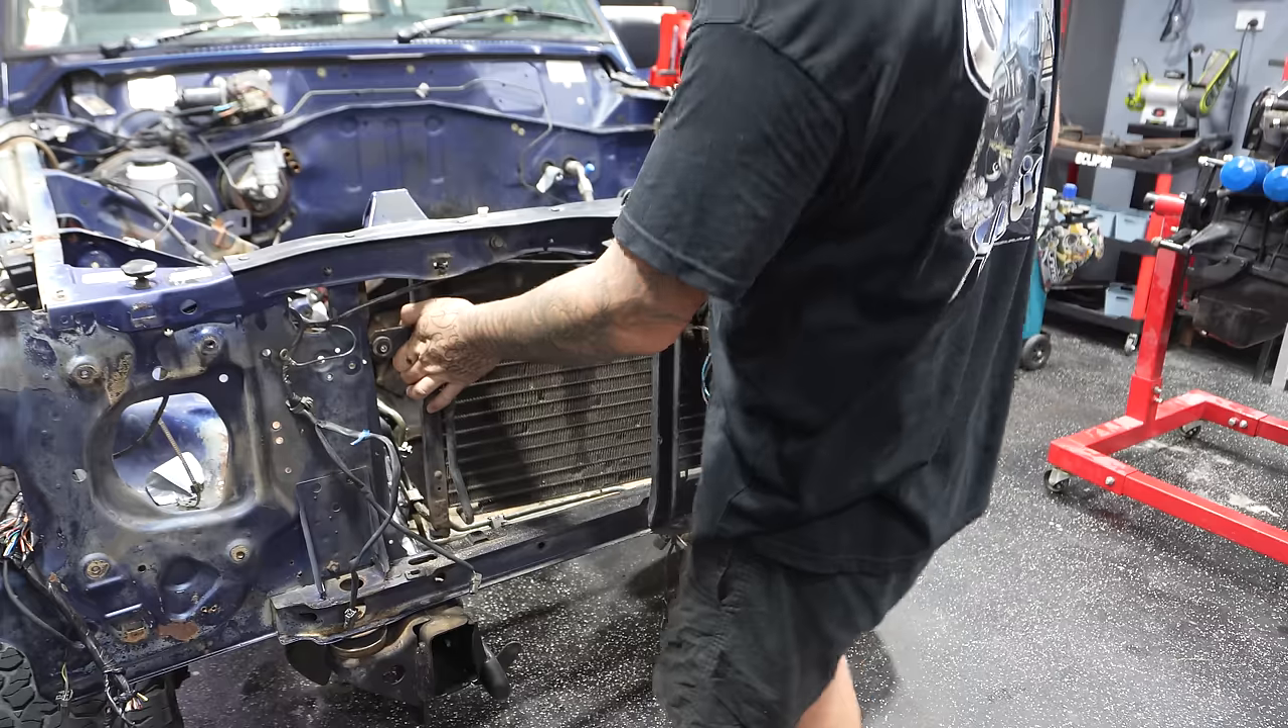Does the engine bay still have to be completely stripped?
Yes.